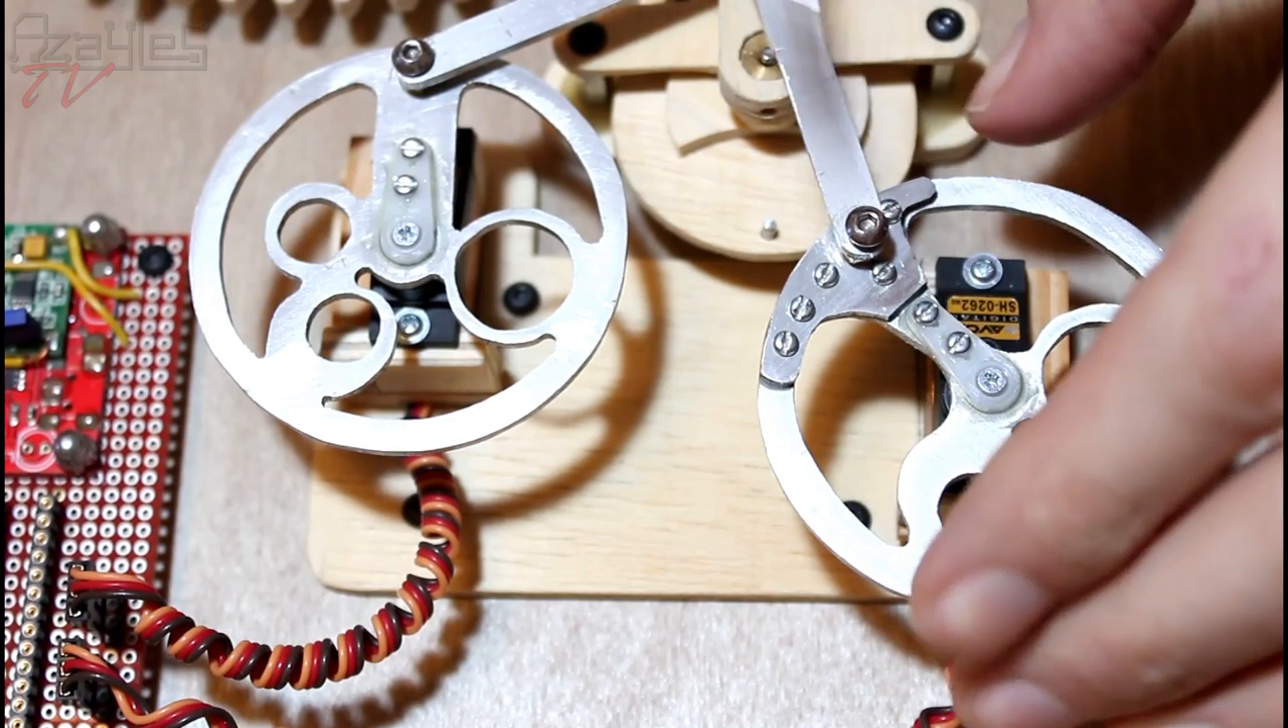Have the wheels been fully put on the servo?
Yes.